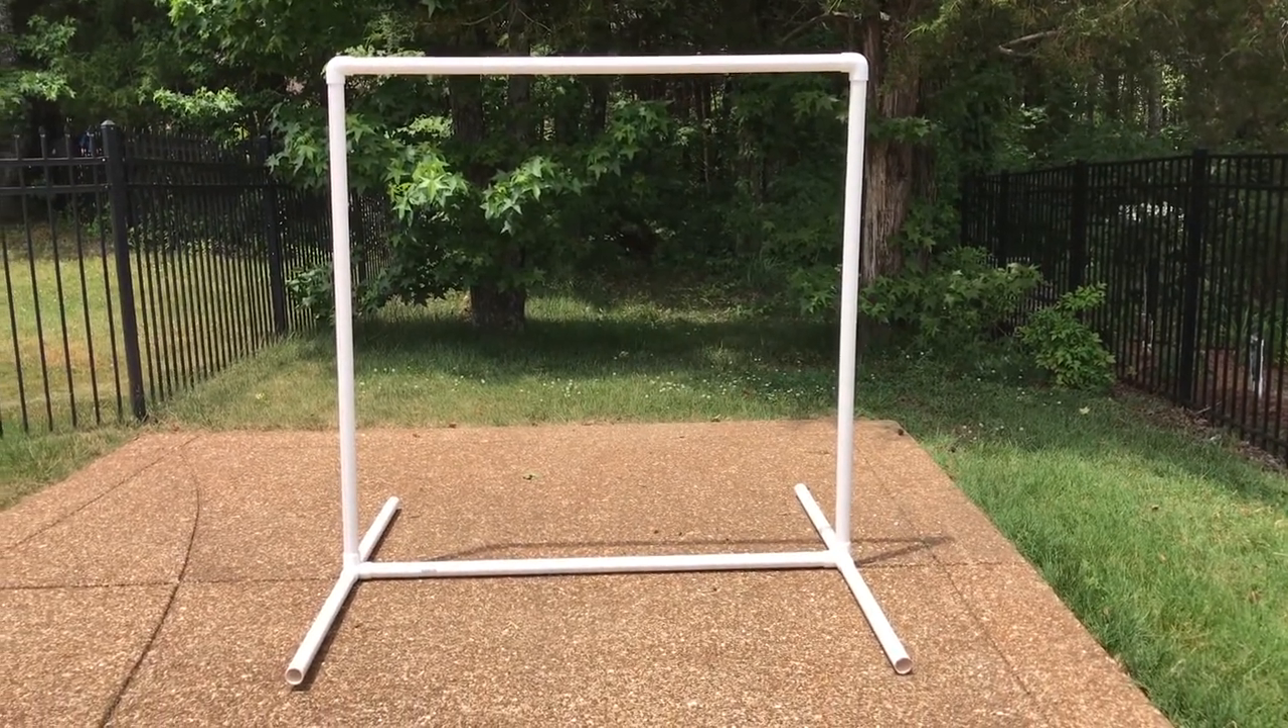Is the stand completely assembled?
Yes.